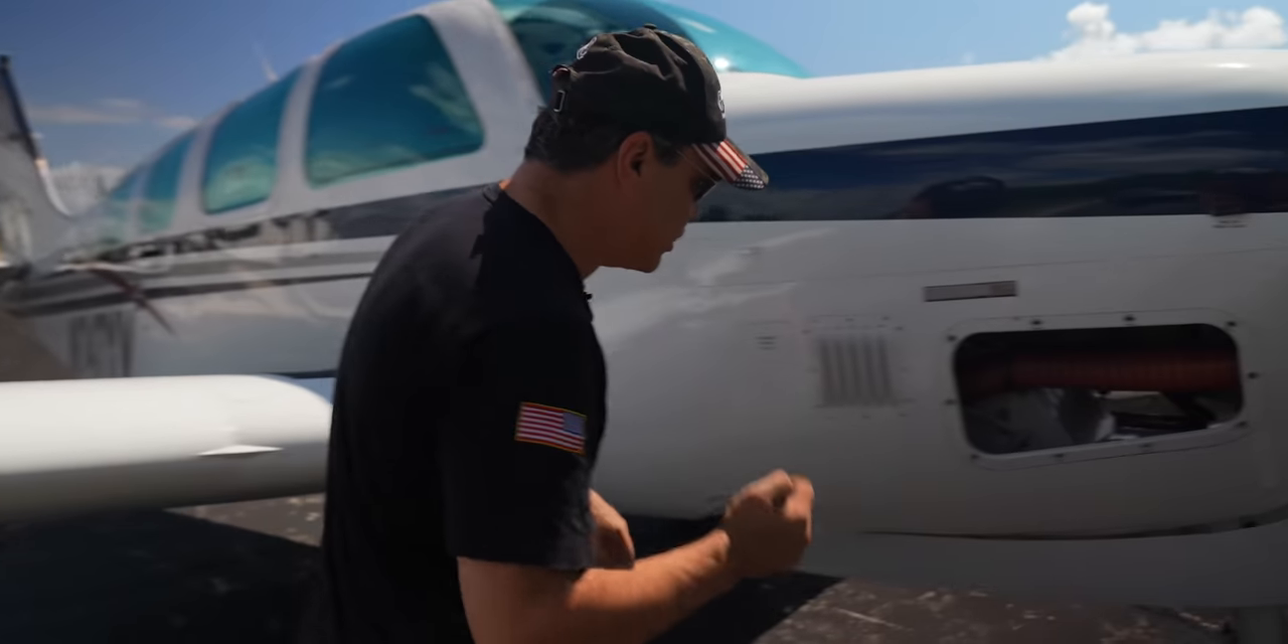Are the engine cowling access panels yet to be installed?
Yes.